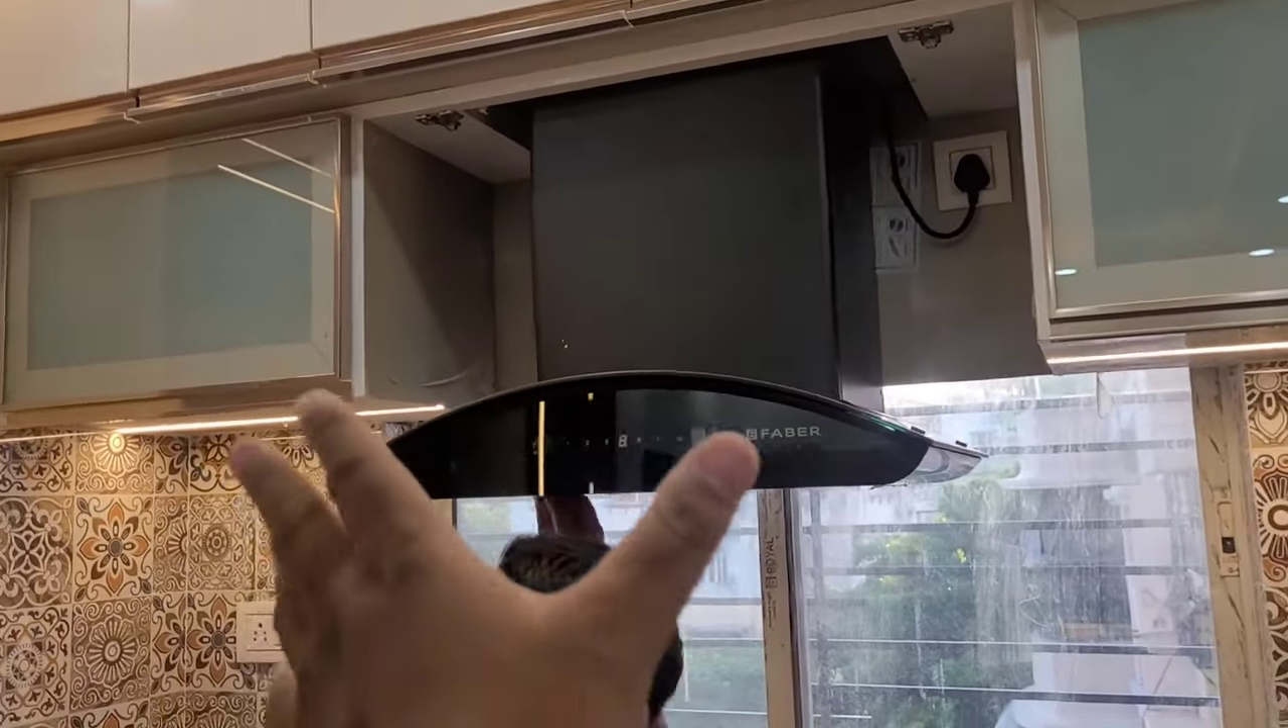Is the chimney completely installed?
Yes.